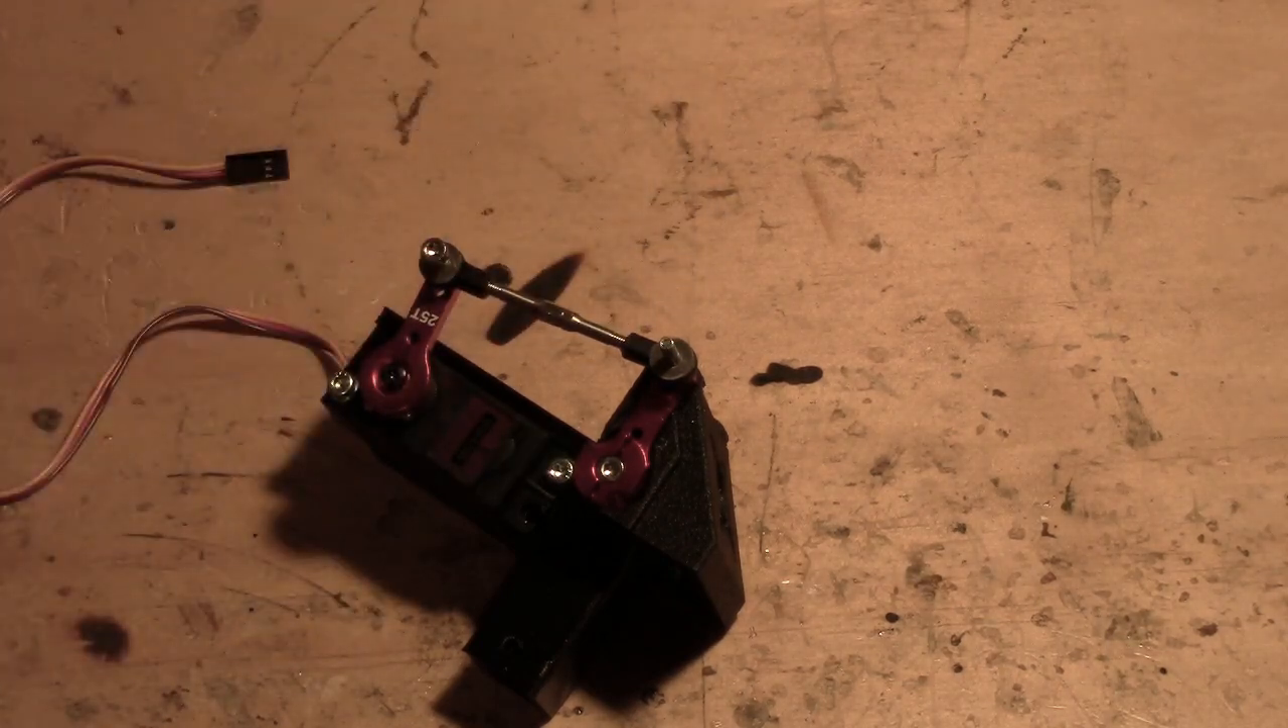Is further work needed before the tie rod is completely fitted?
No.